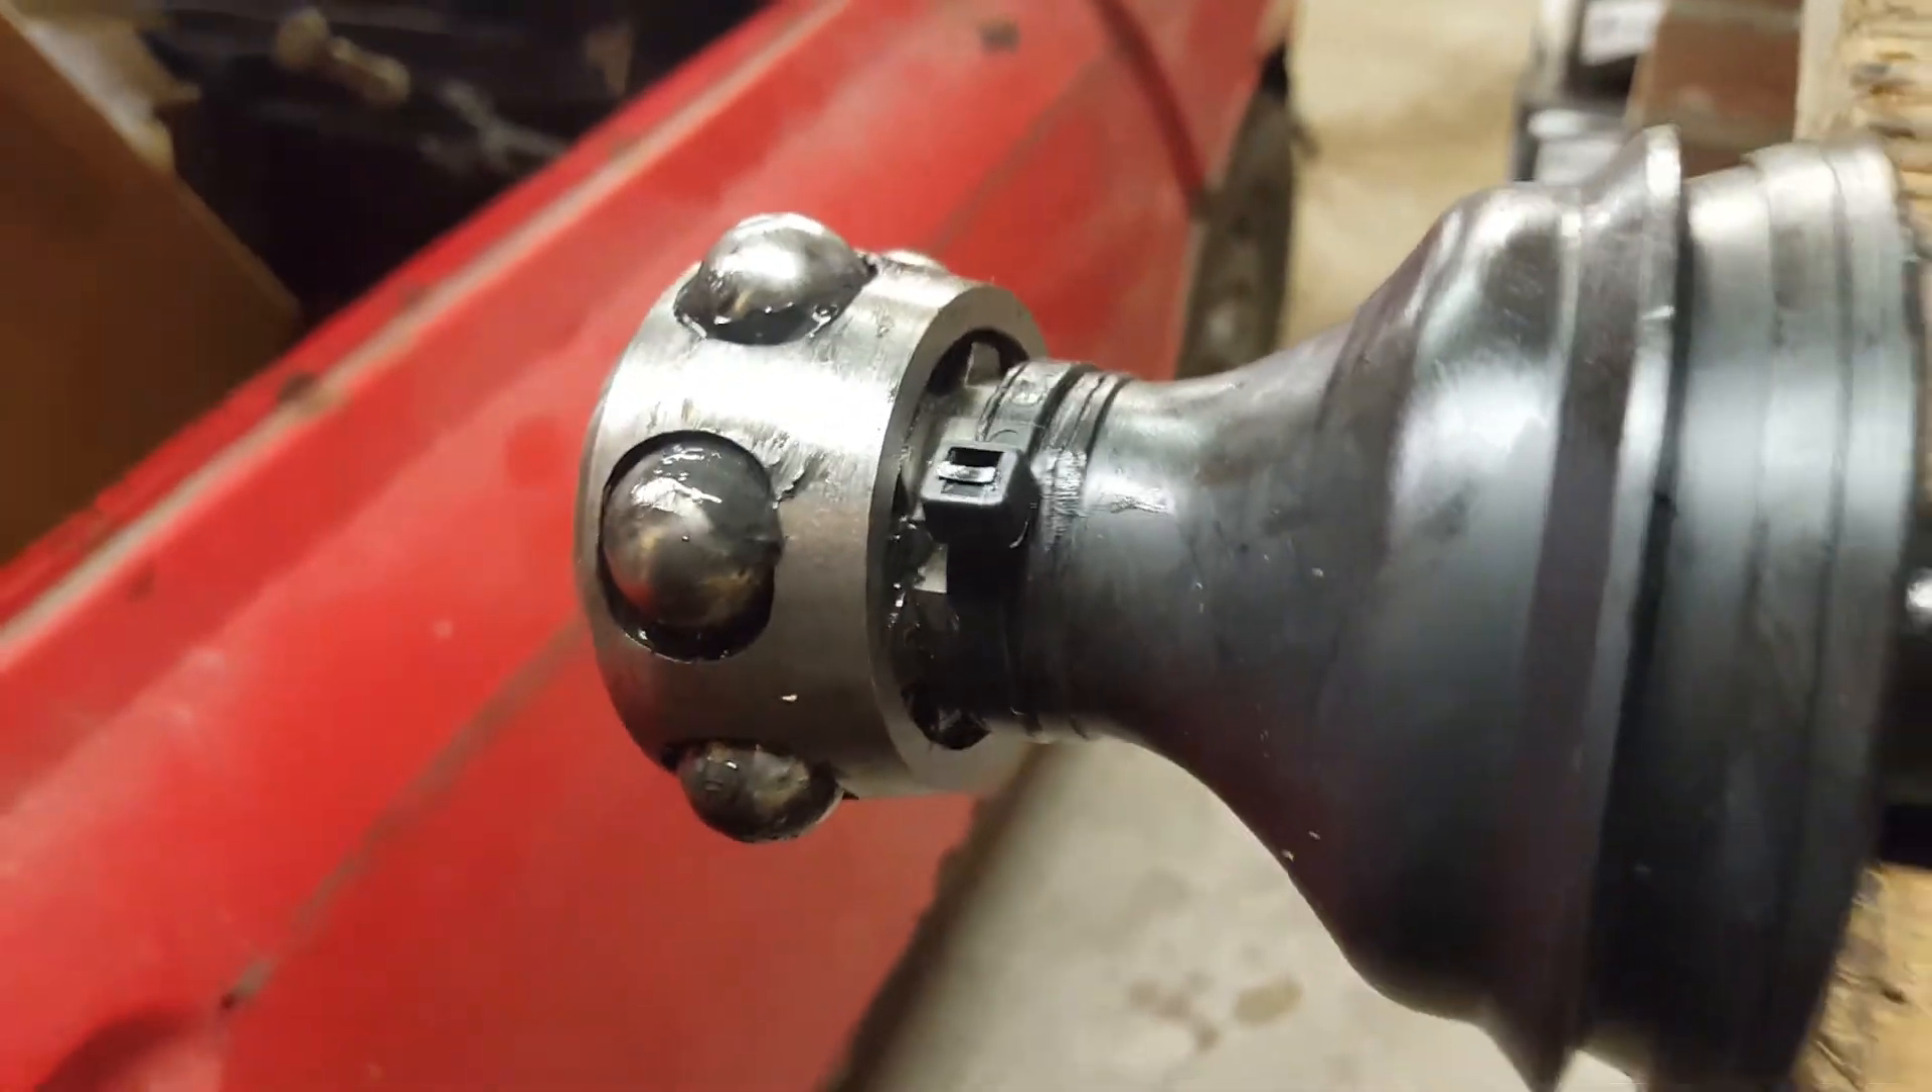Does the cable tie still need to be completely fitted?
No.